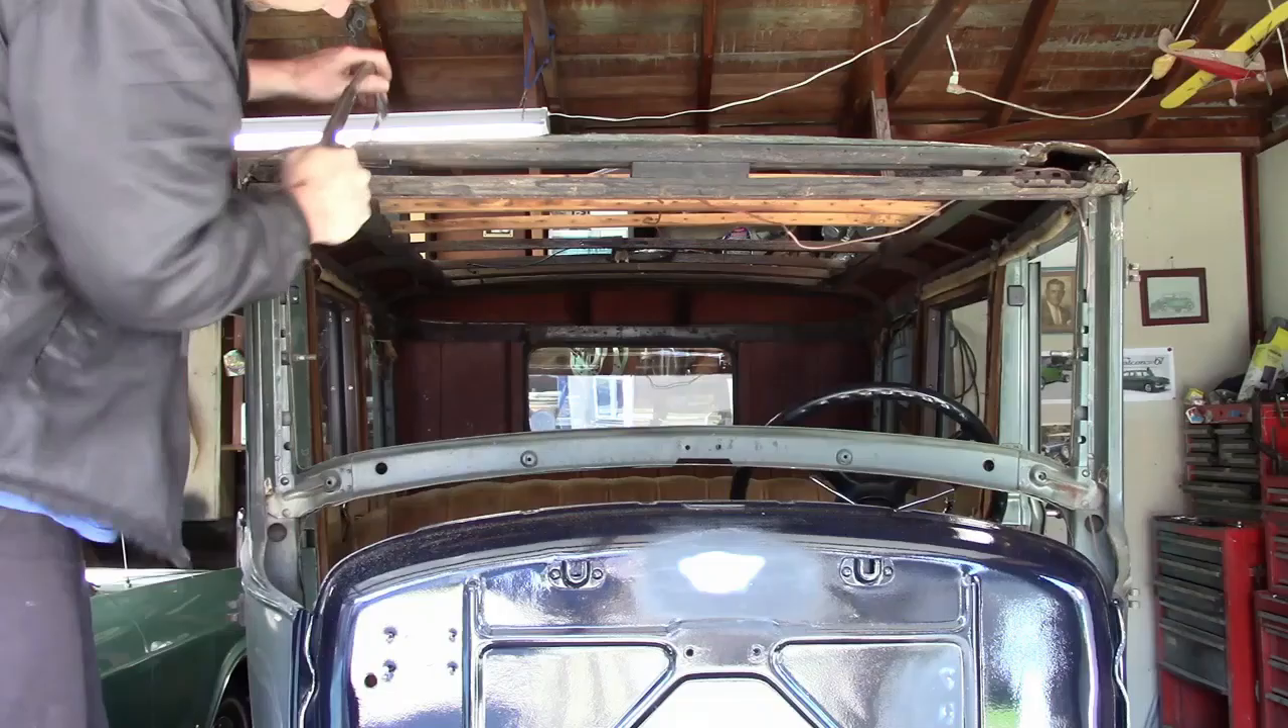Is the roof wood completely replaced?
No.